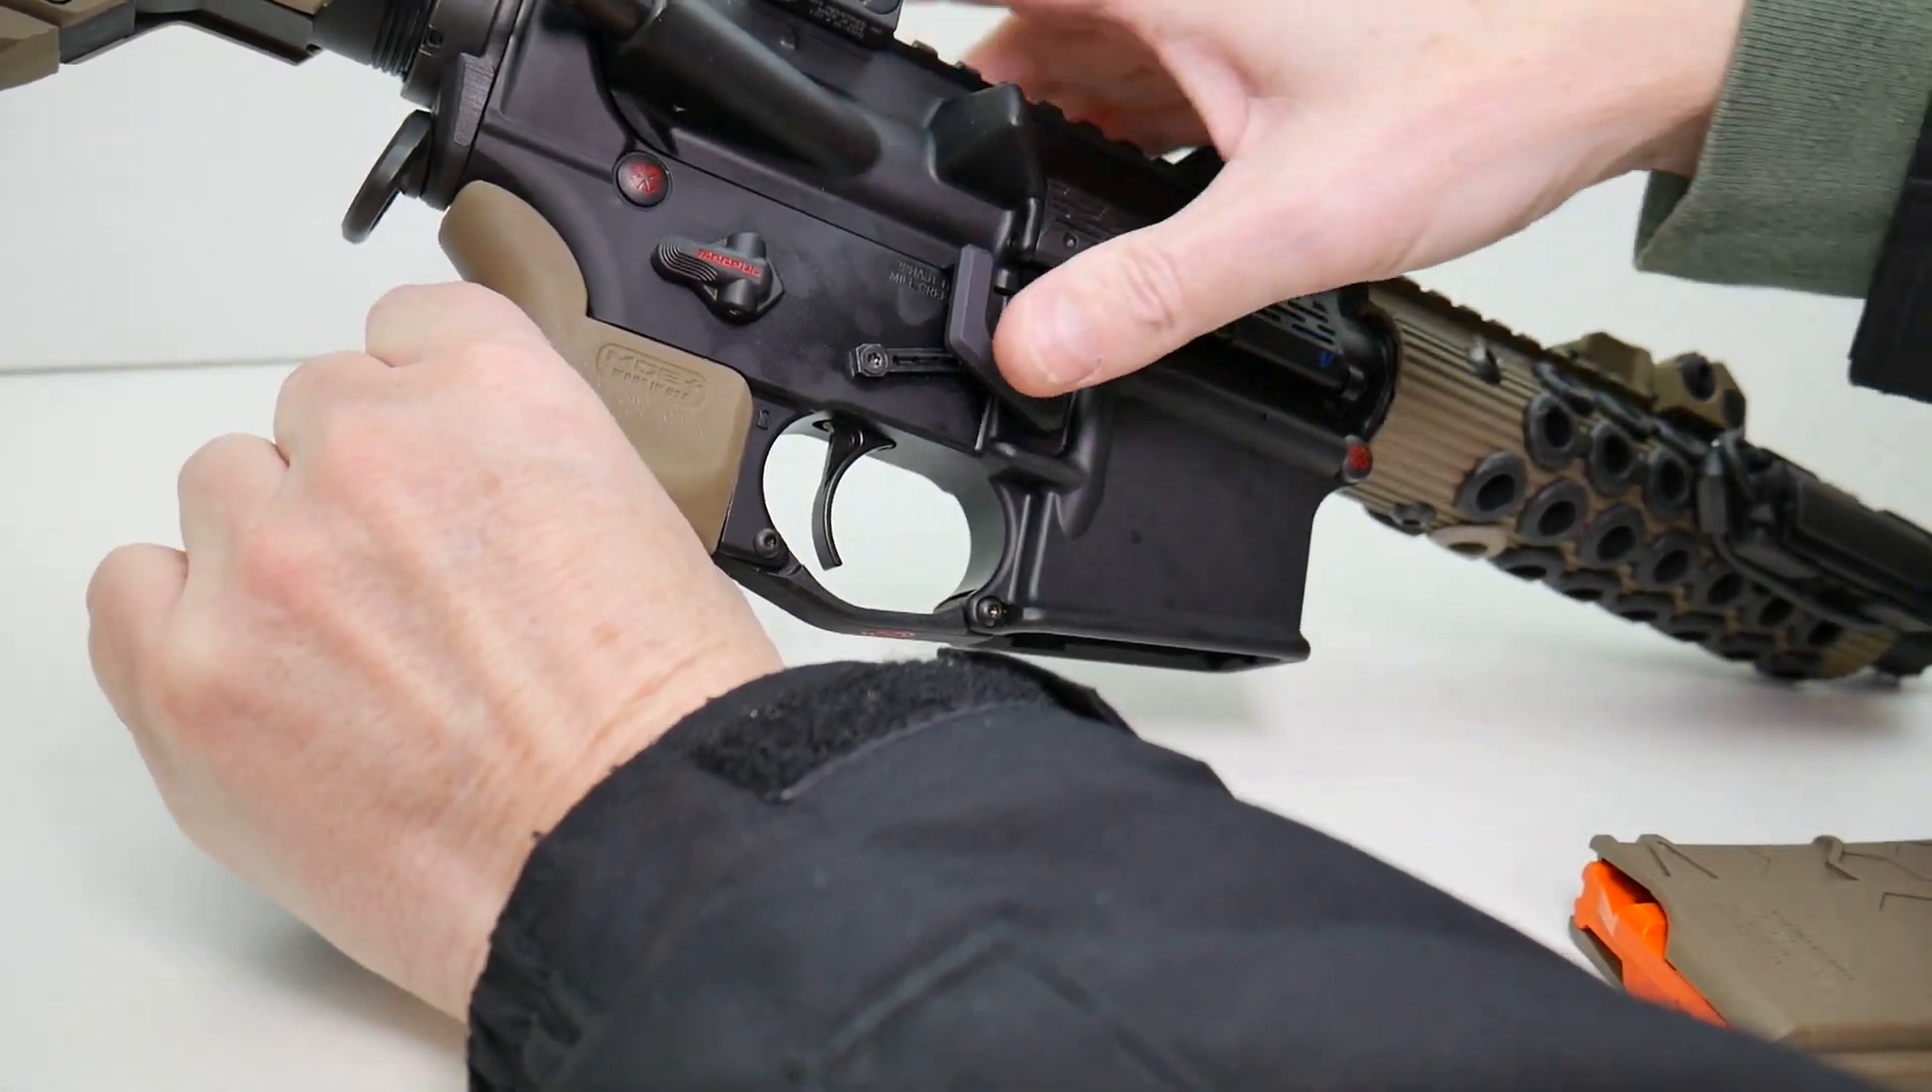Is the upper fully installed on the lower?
Yes.